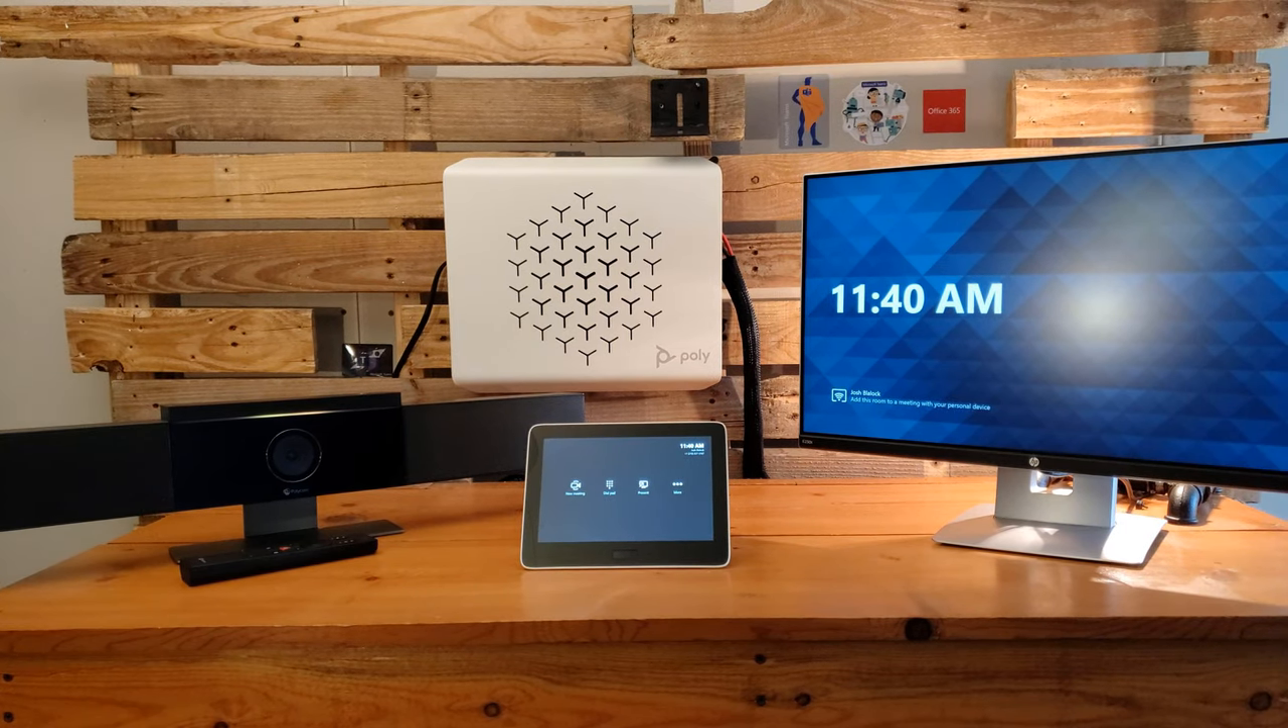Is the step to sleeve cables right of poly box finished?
Yes.